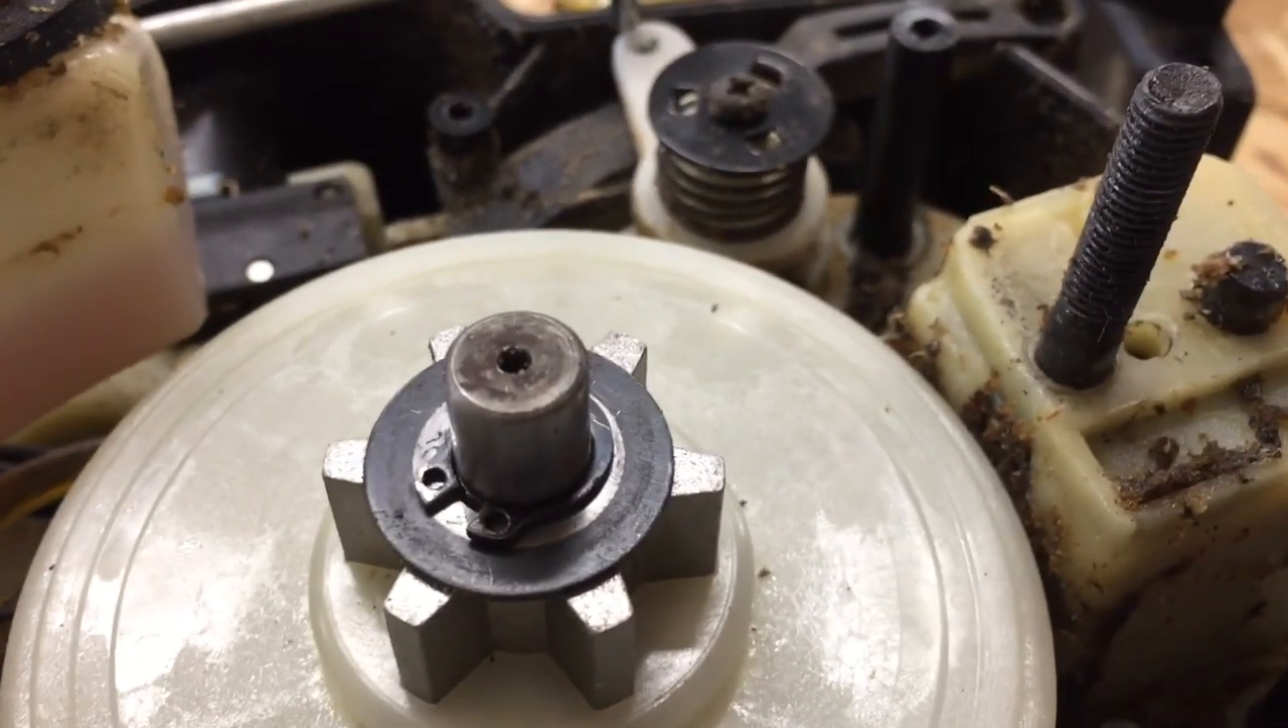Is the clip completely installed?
Yes.